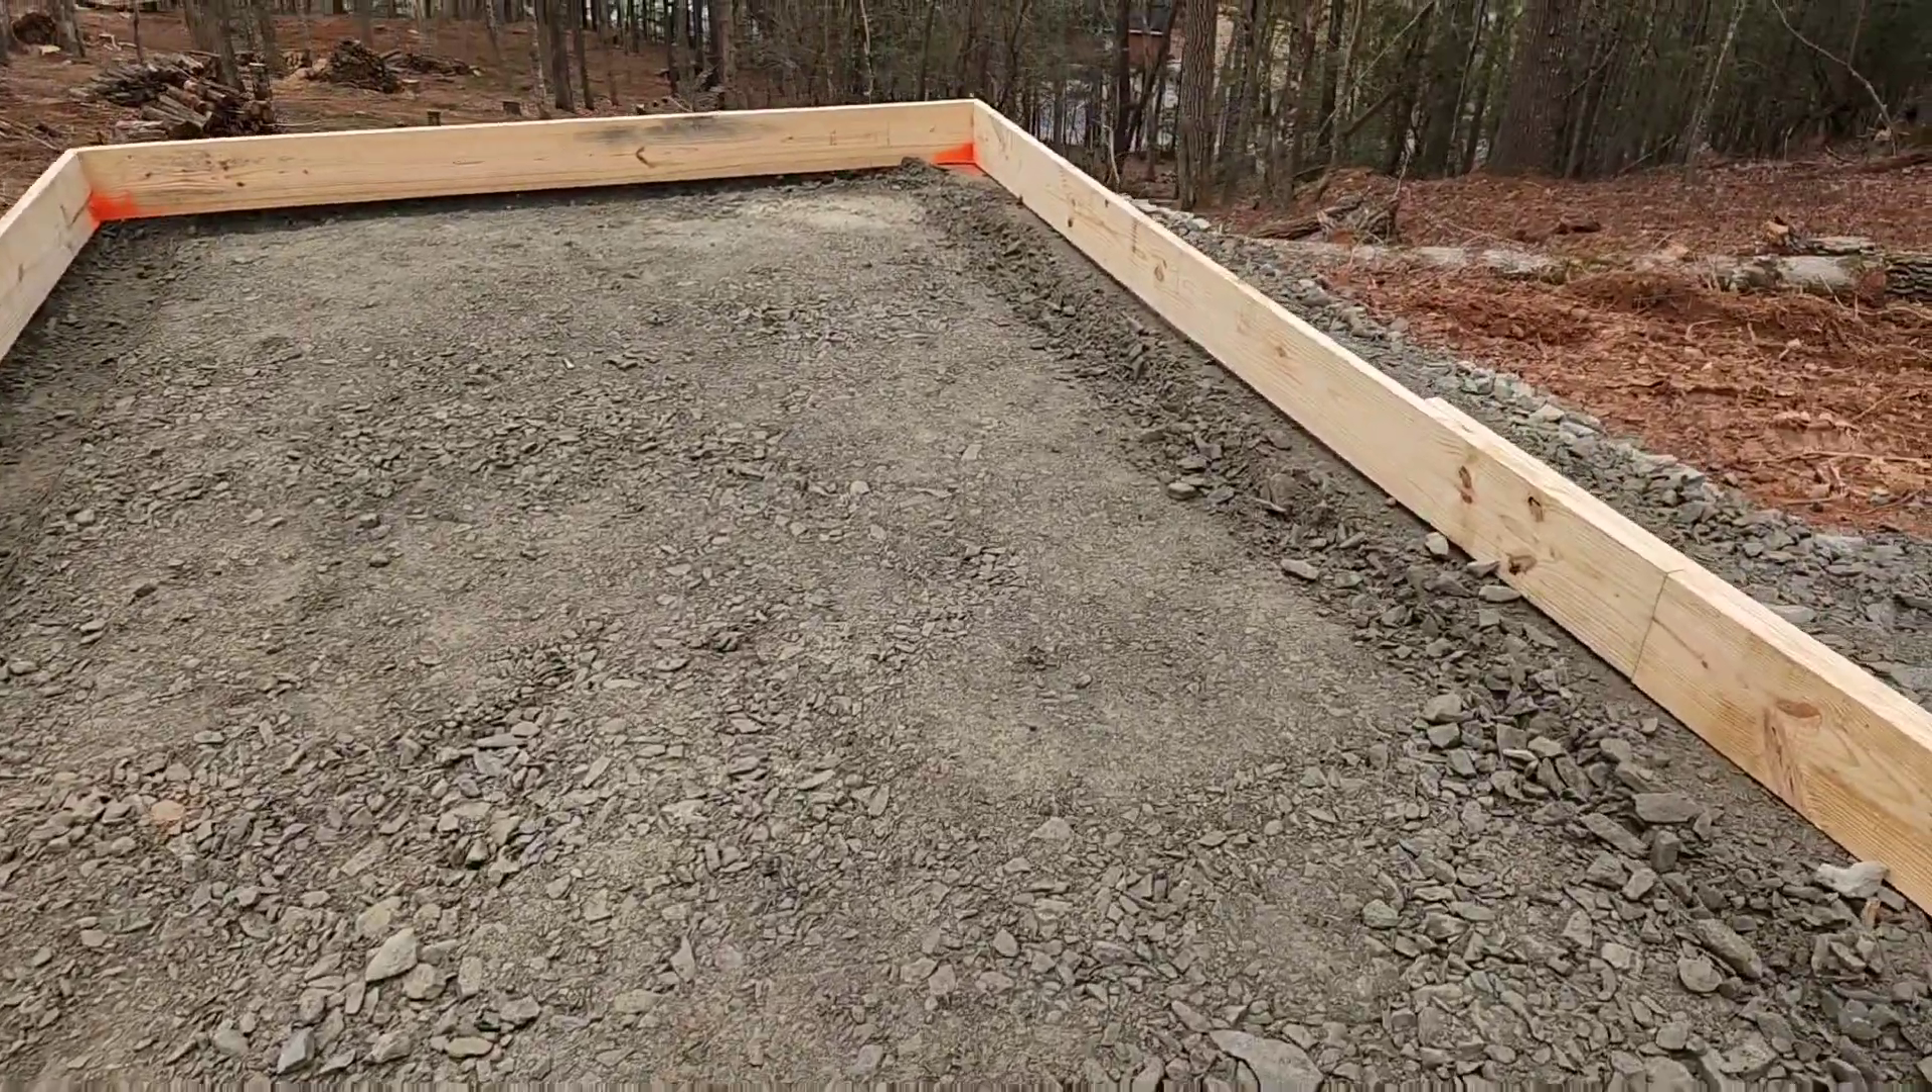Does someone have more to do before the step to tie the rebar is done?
Yes.